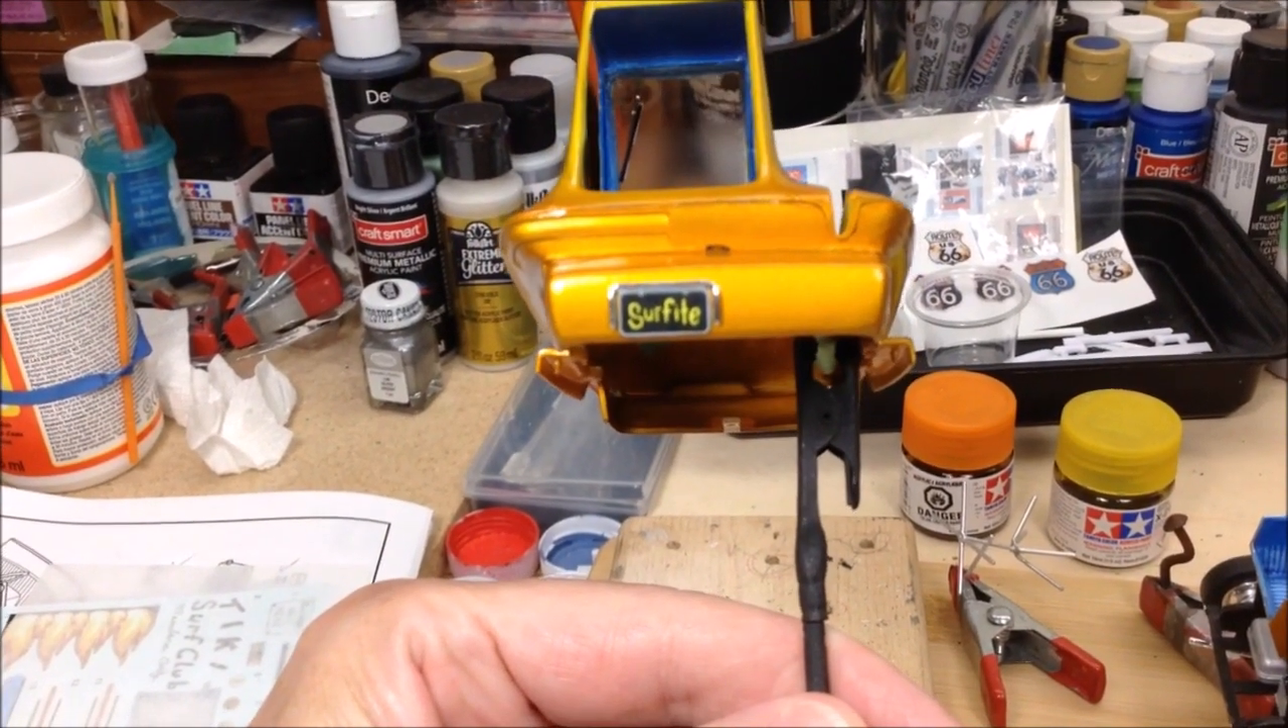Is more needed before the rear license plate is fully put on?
No.